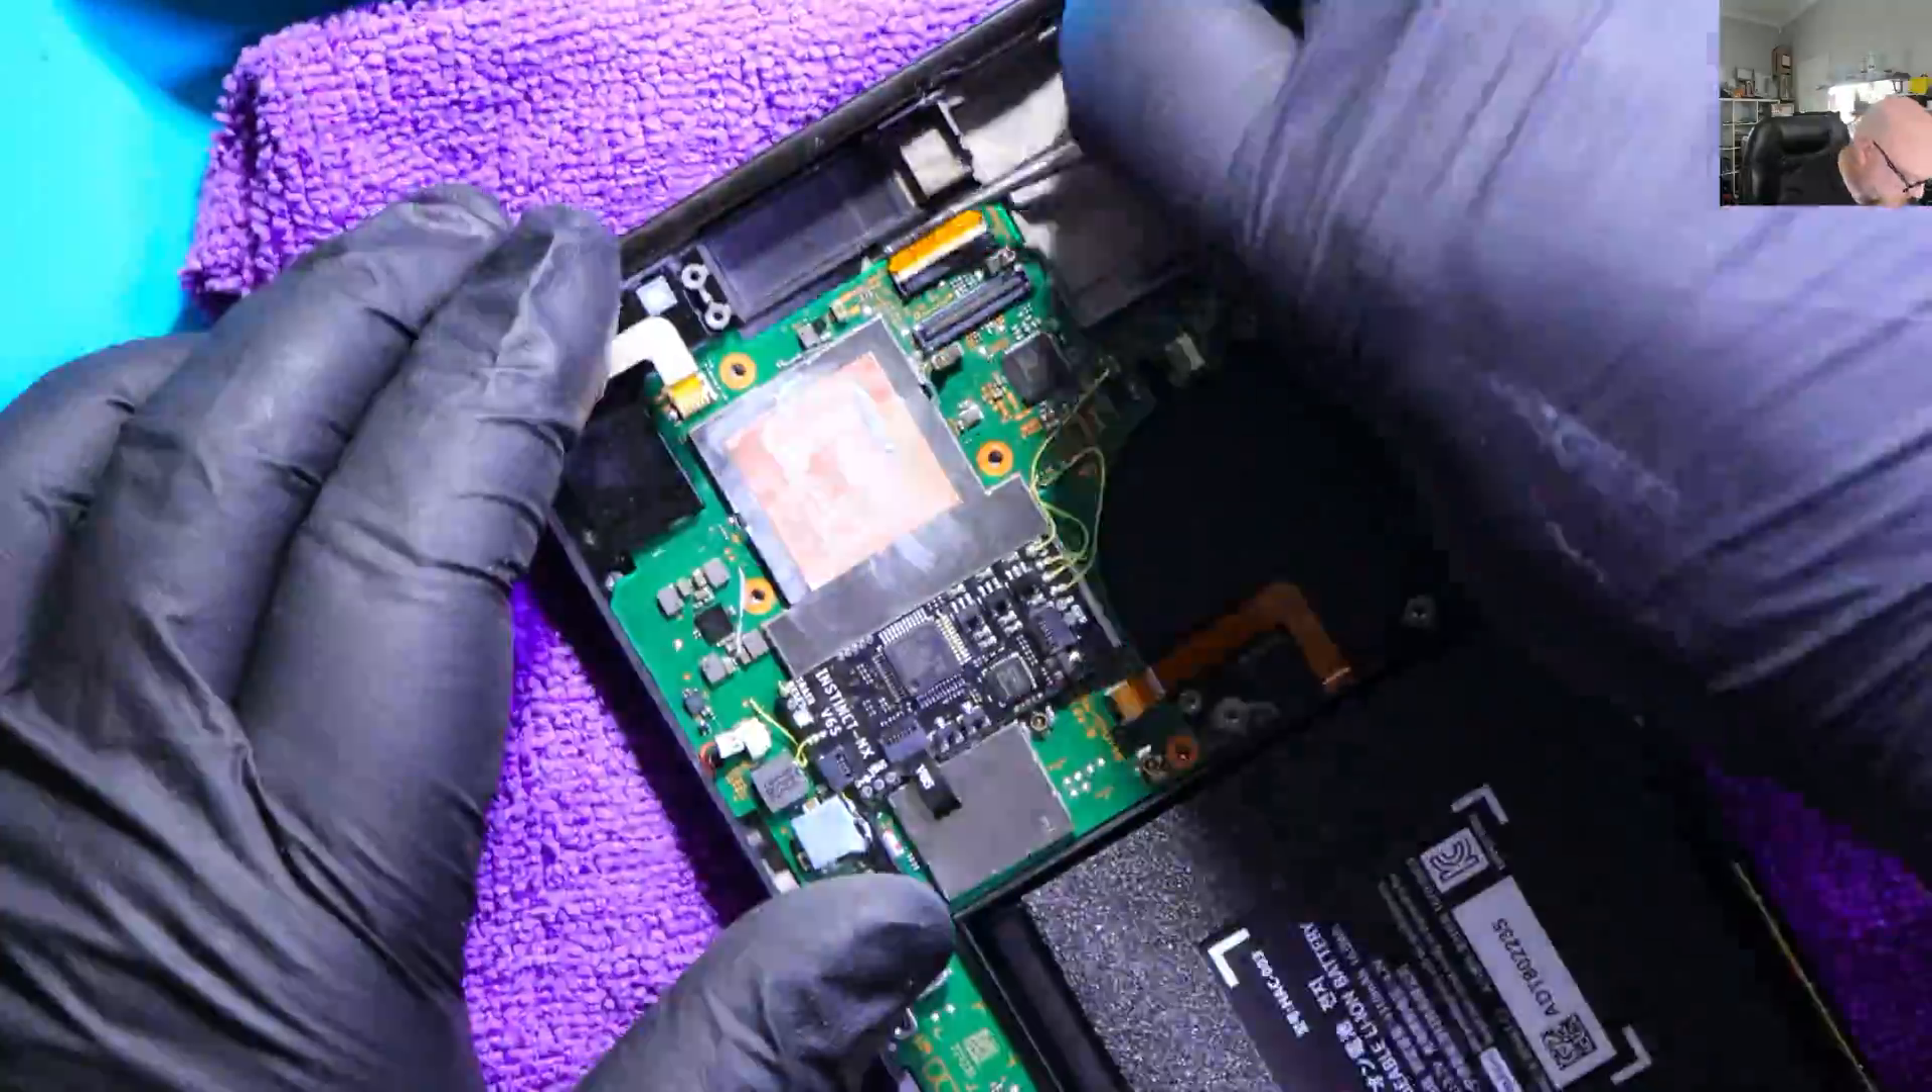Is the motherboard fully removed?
No.